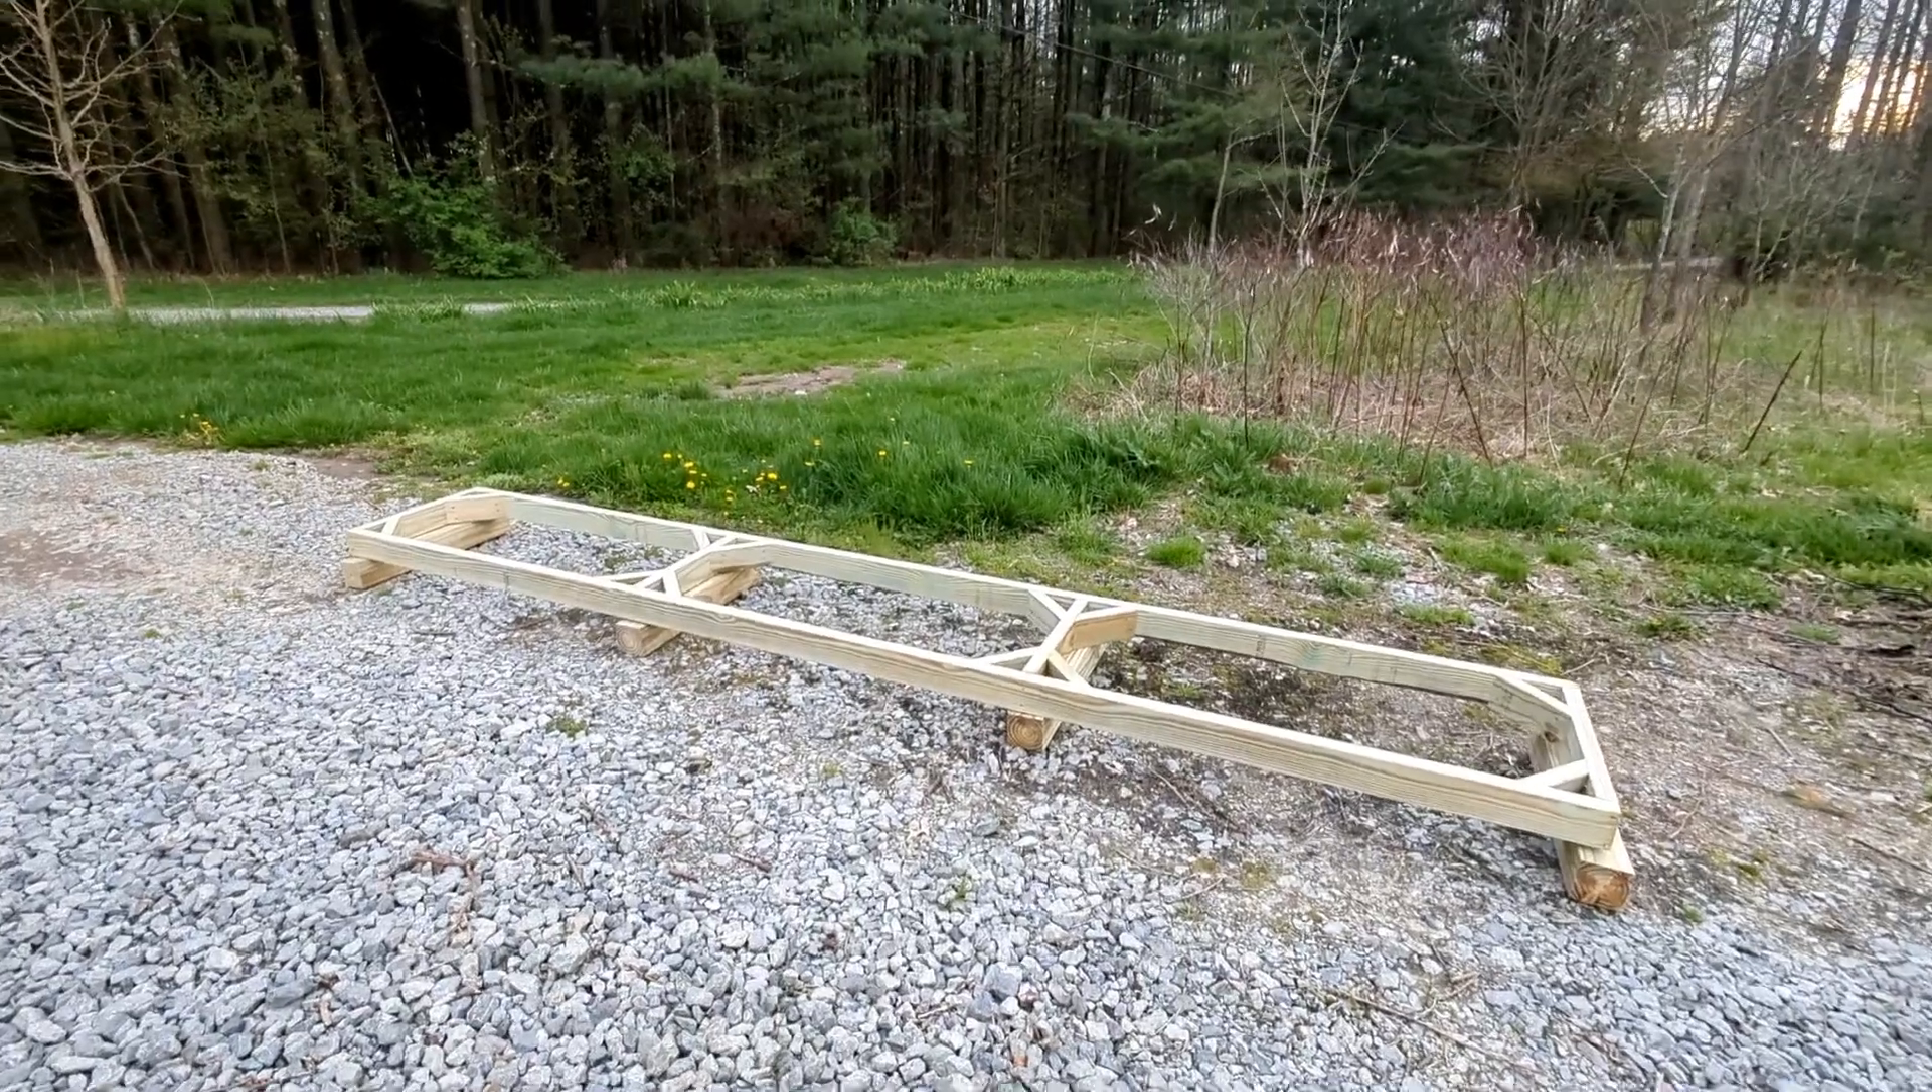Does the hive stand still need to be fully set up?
No.